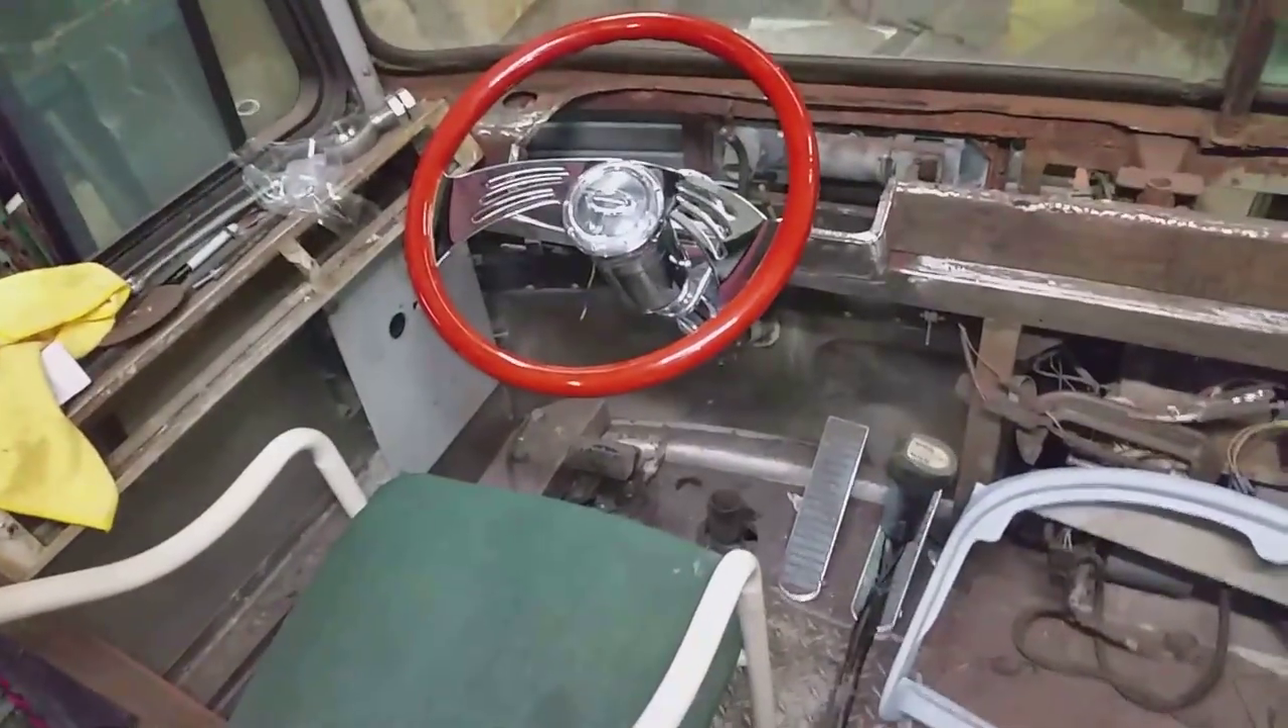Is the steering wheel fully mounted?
Yes.